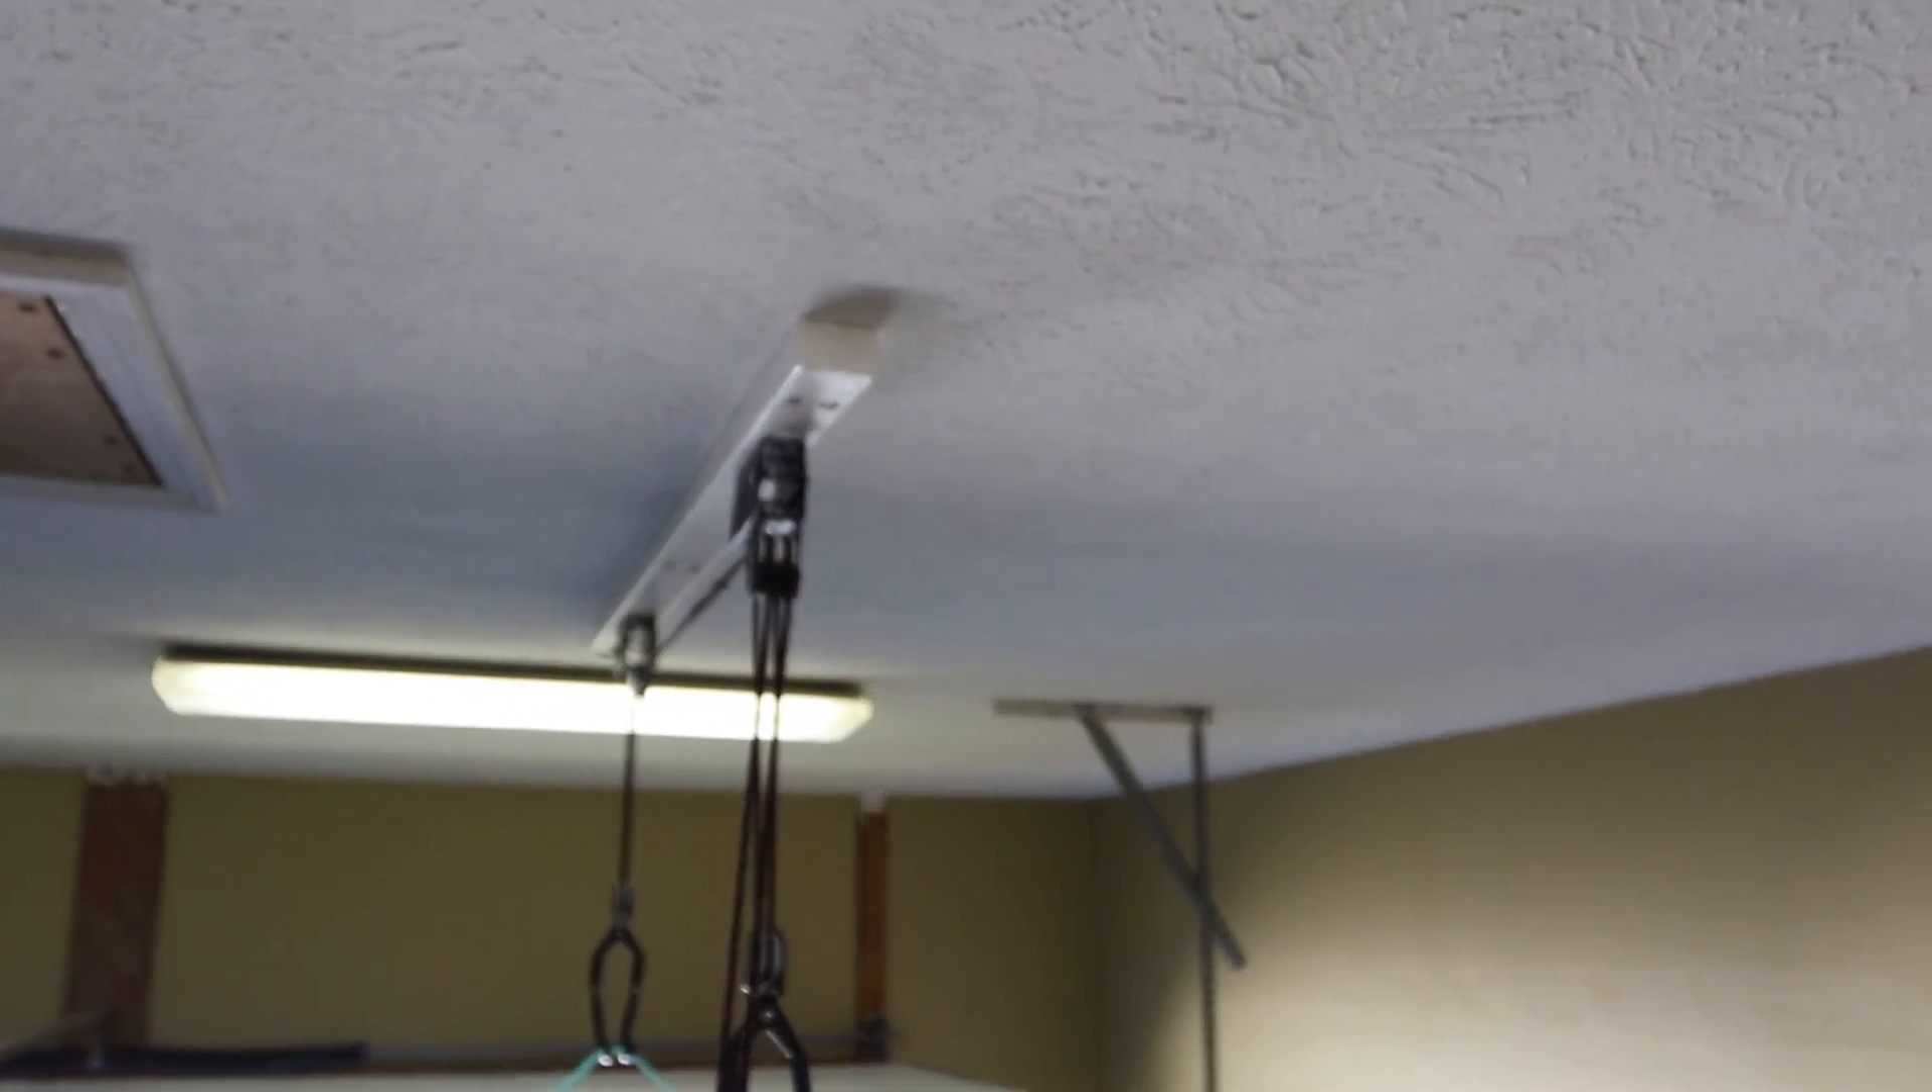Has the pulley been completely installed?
Yes.